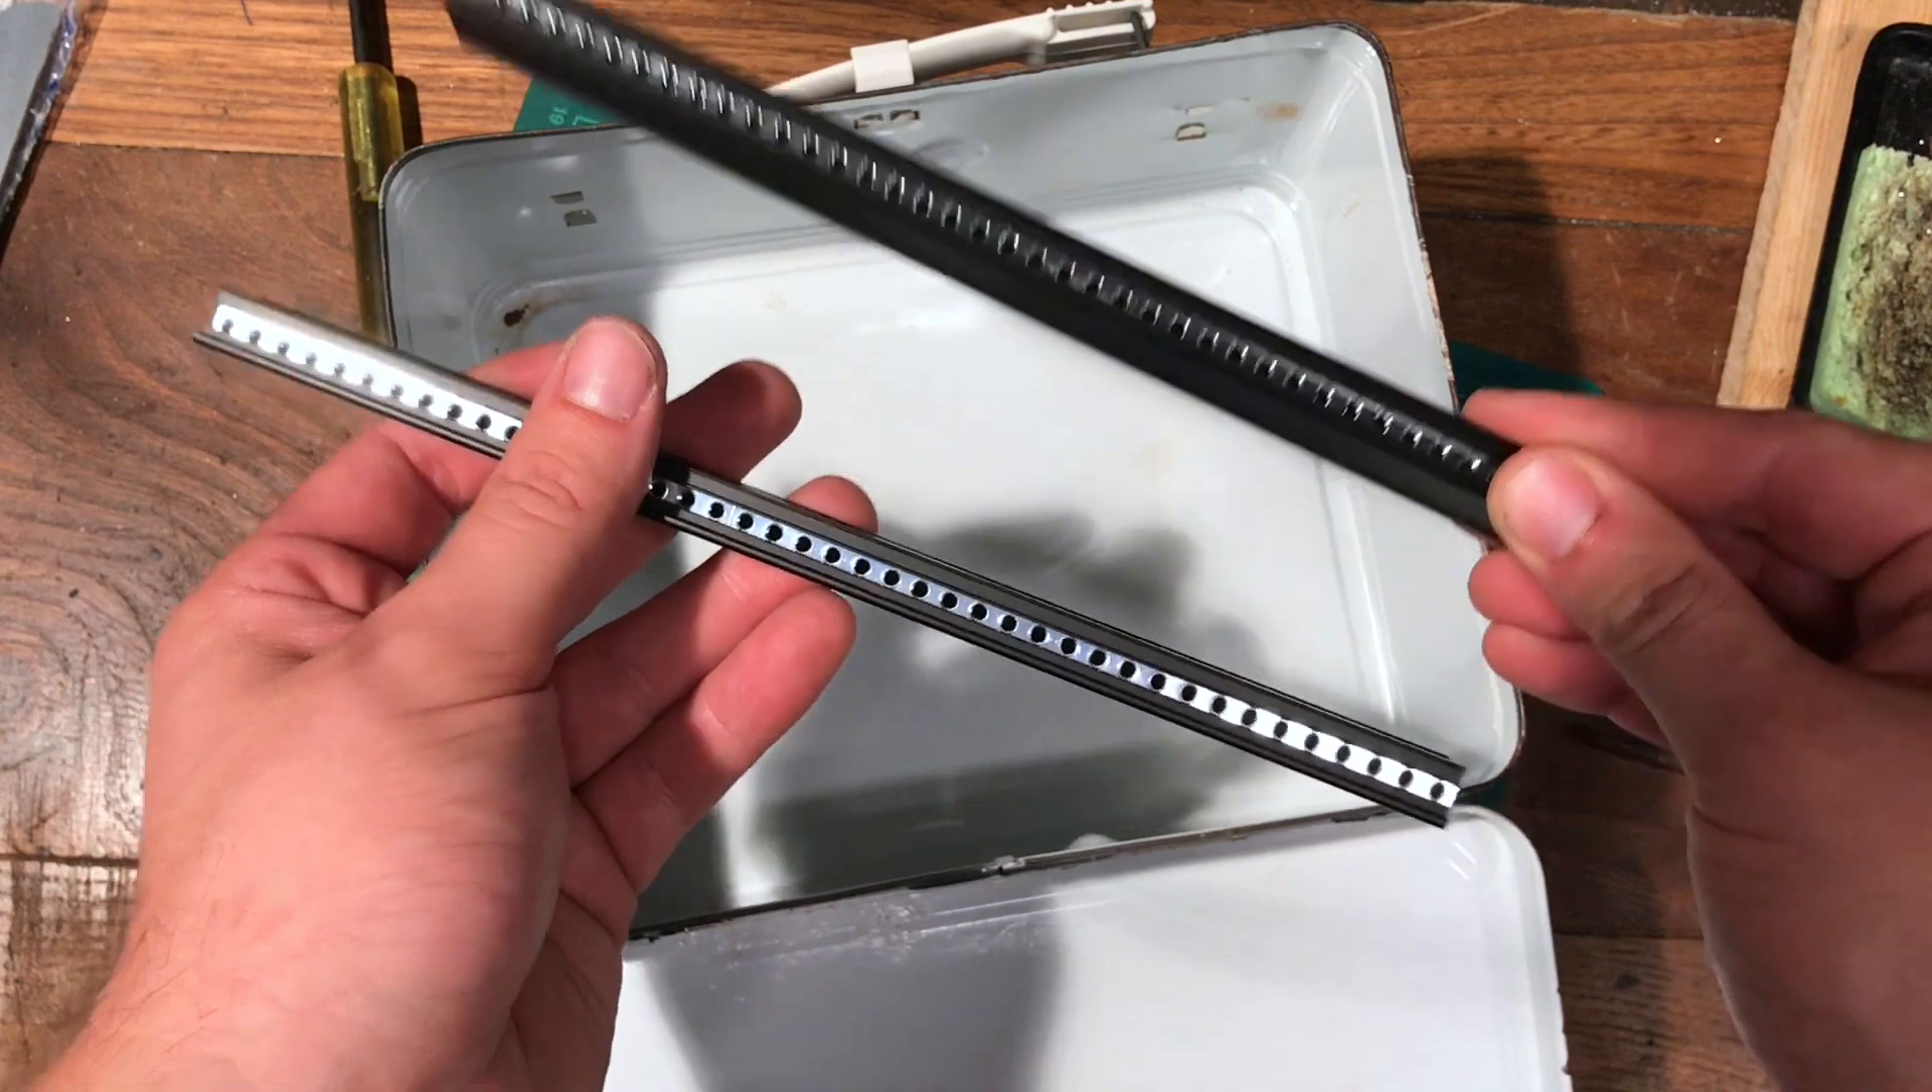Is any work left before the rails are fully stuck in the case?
Yes.